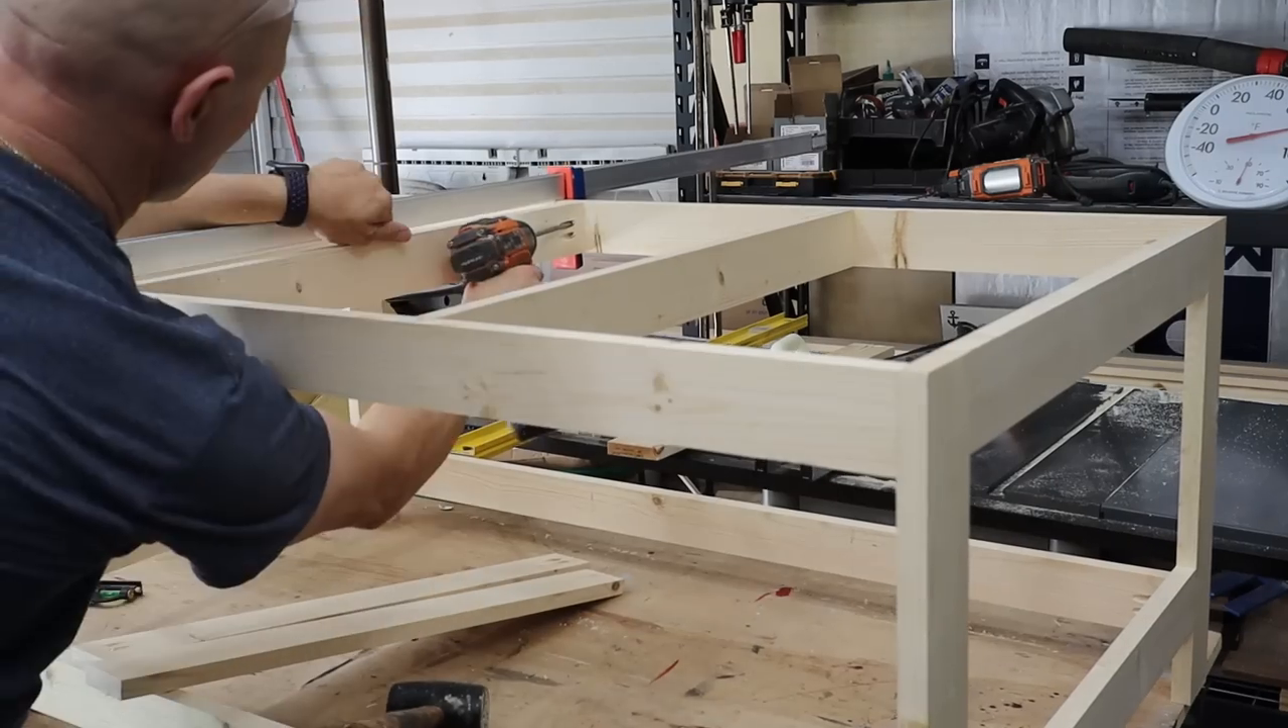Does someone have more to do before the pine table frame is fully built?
Yes.